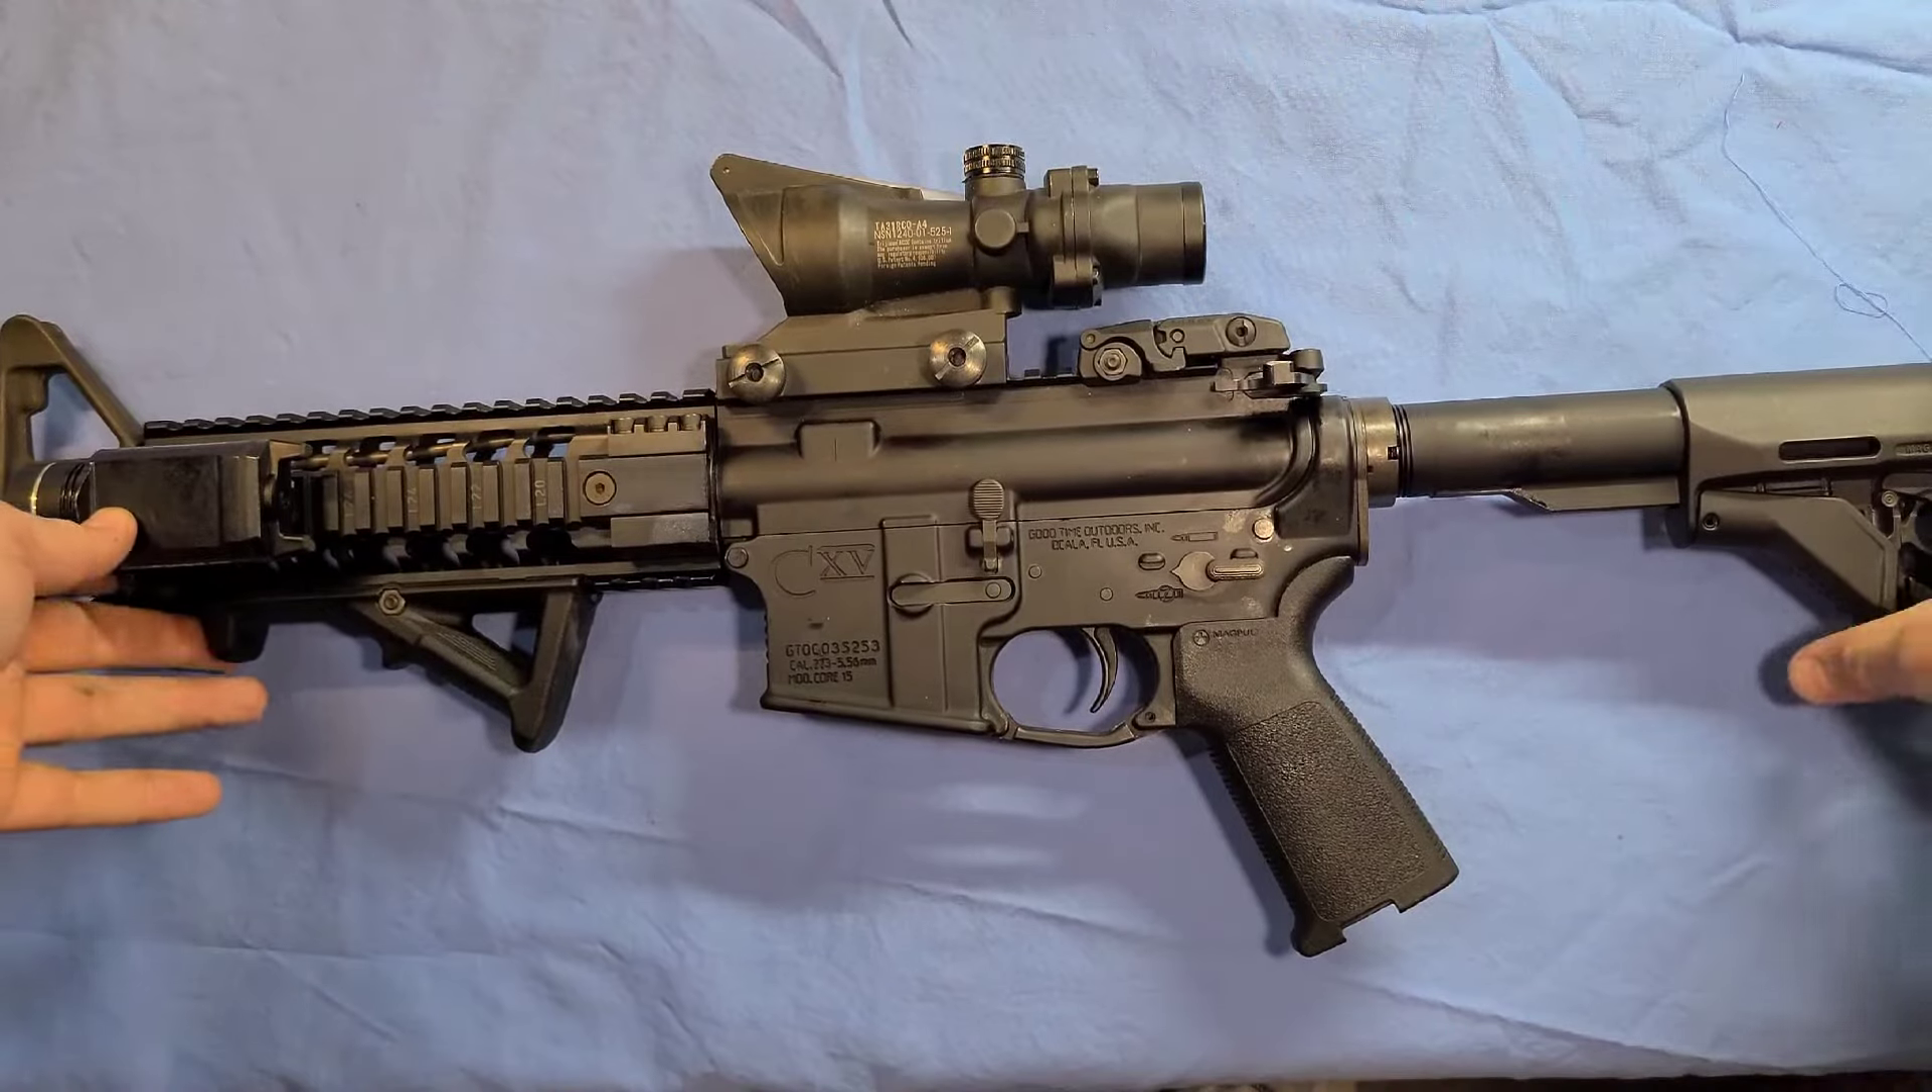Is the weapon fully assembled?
Yes.